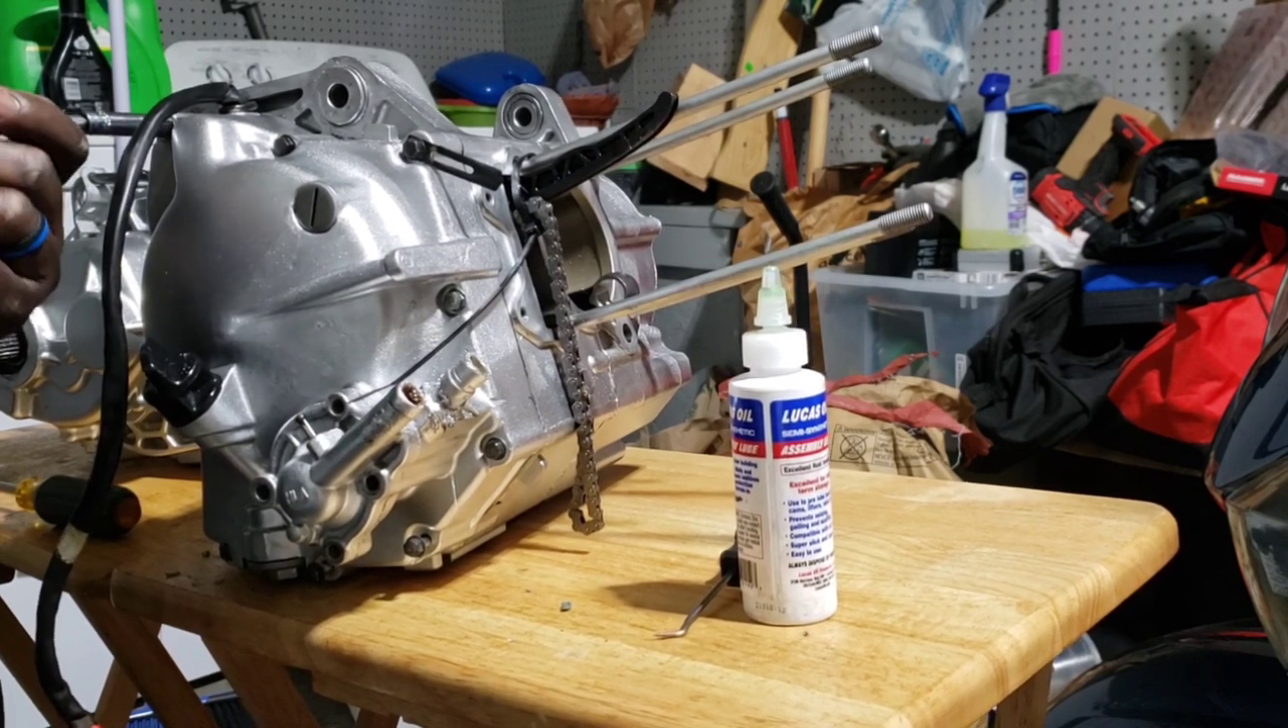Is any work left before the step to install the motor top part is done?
Yes.